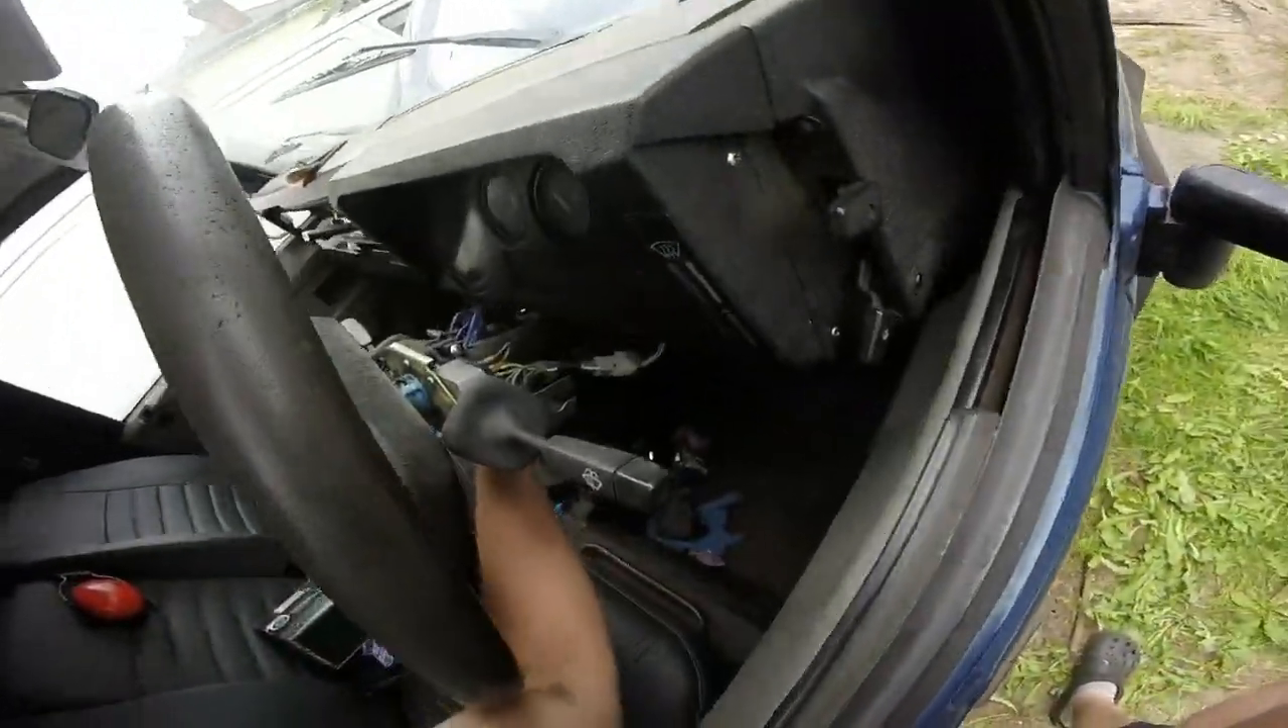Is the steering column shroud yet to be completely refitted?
Yes.